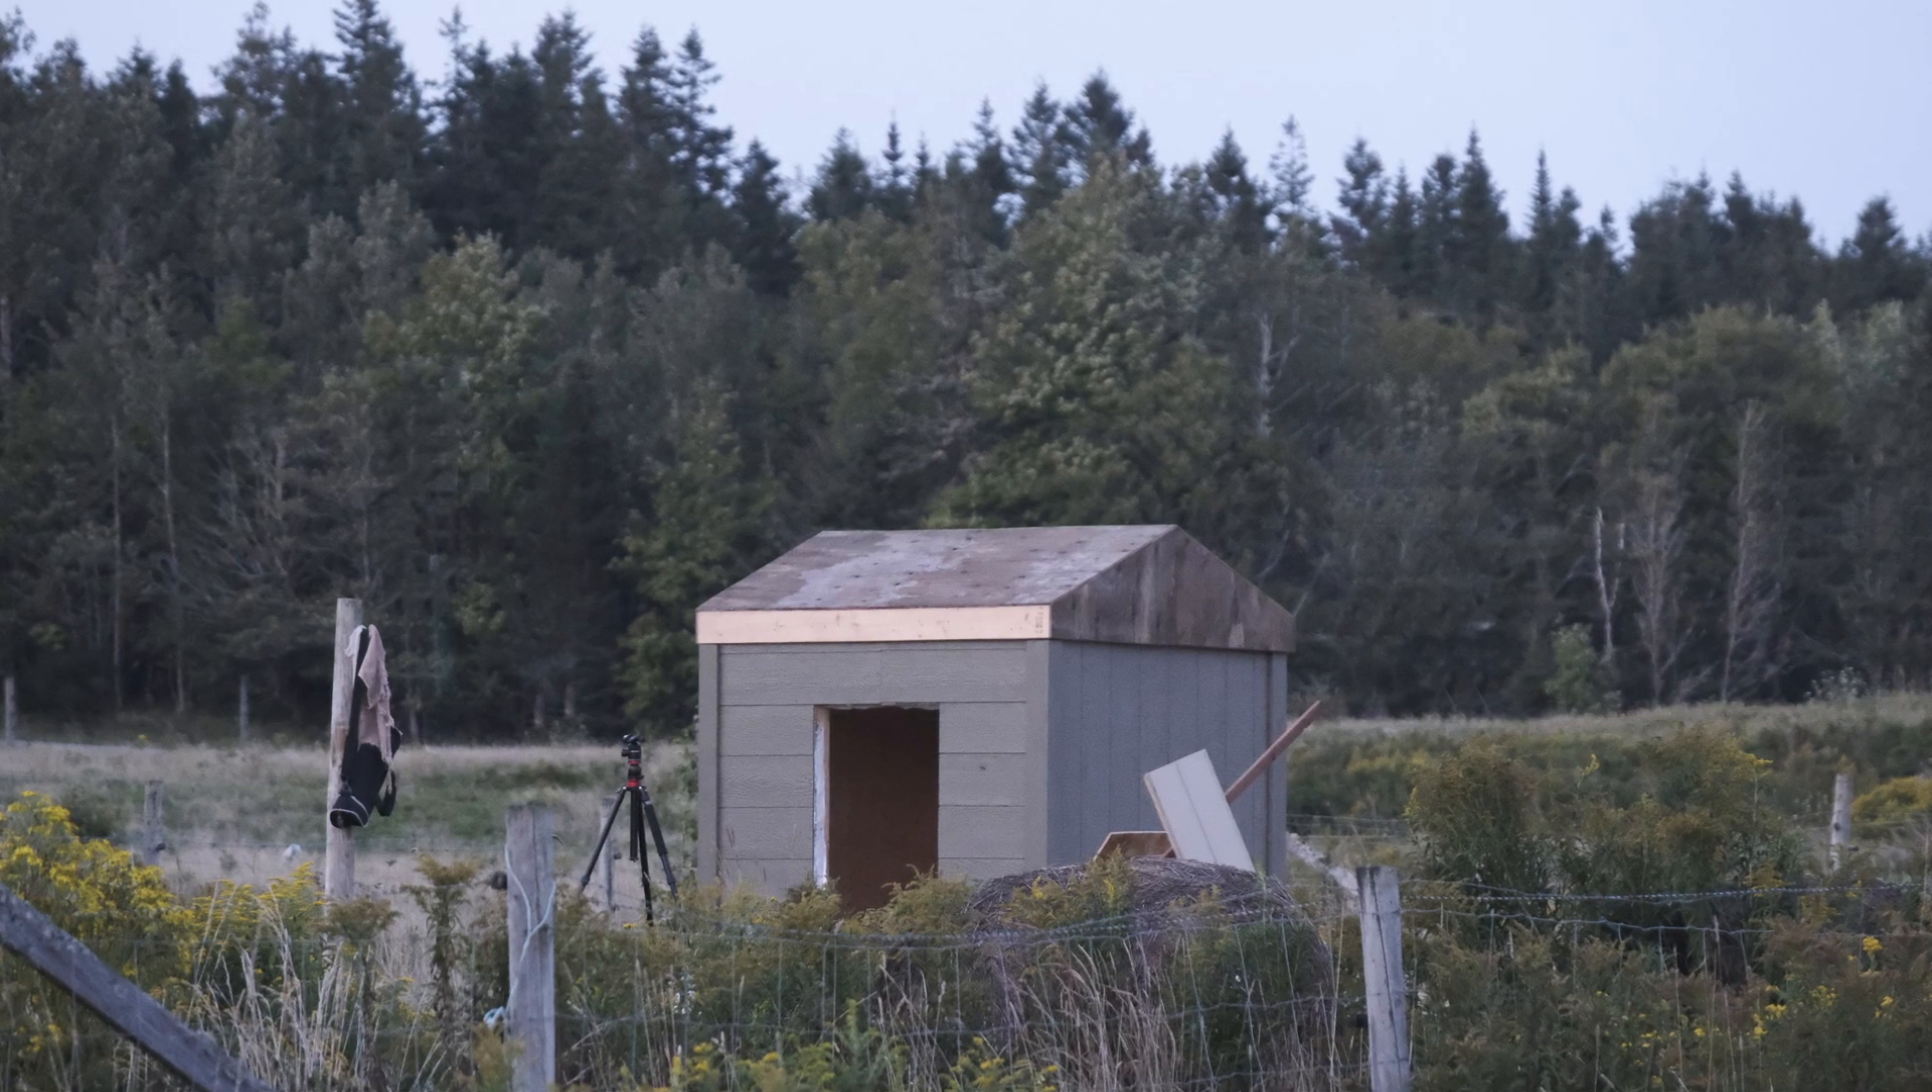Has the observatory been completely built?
No.